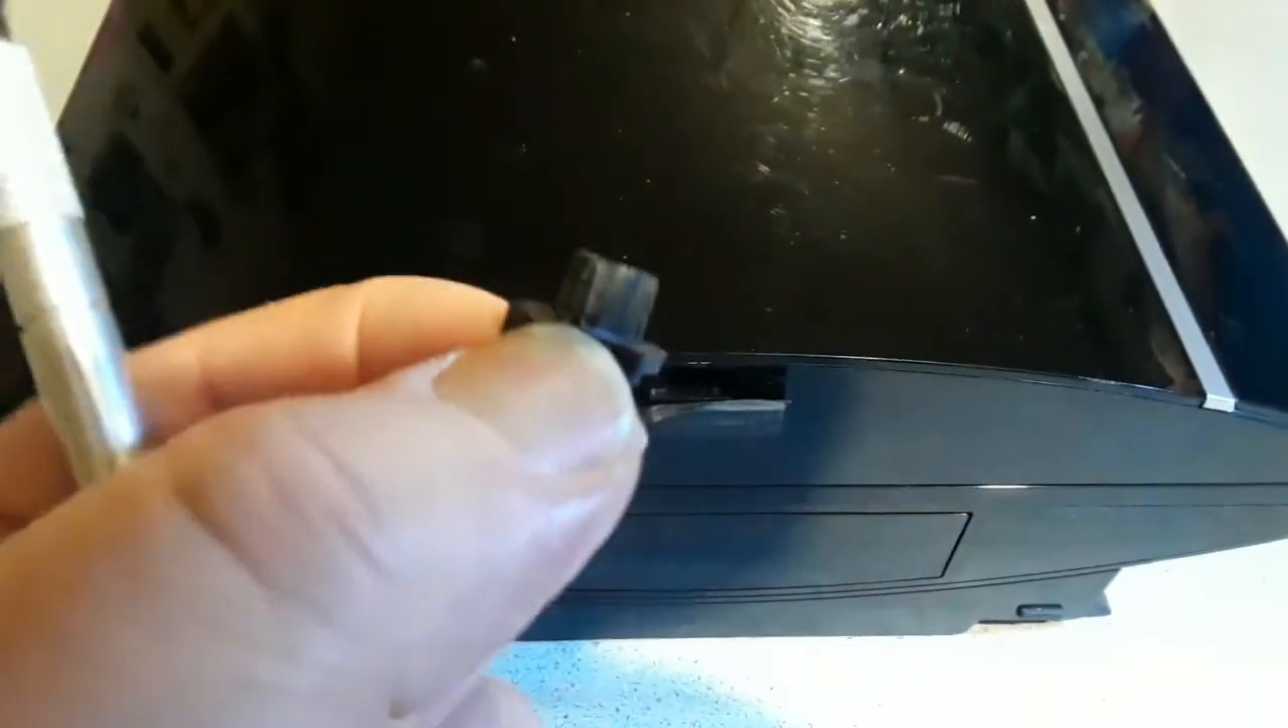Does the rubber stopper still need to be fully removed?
No.